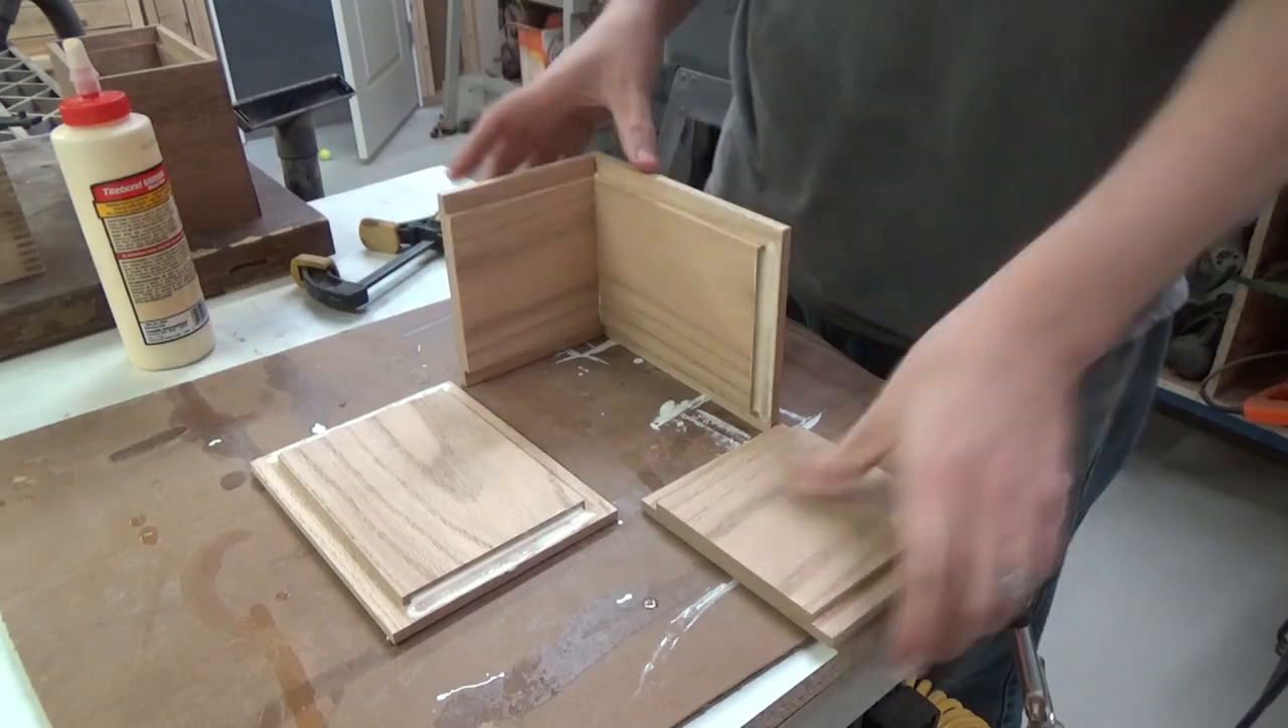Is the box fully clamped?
No.